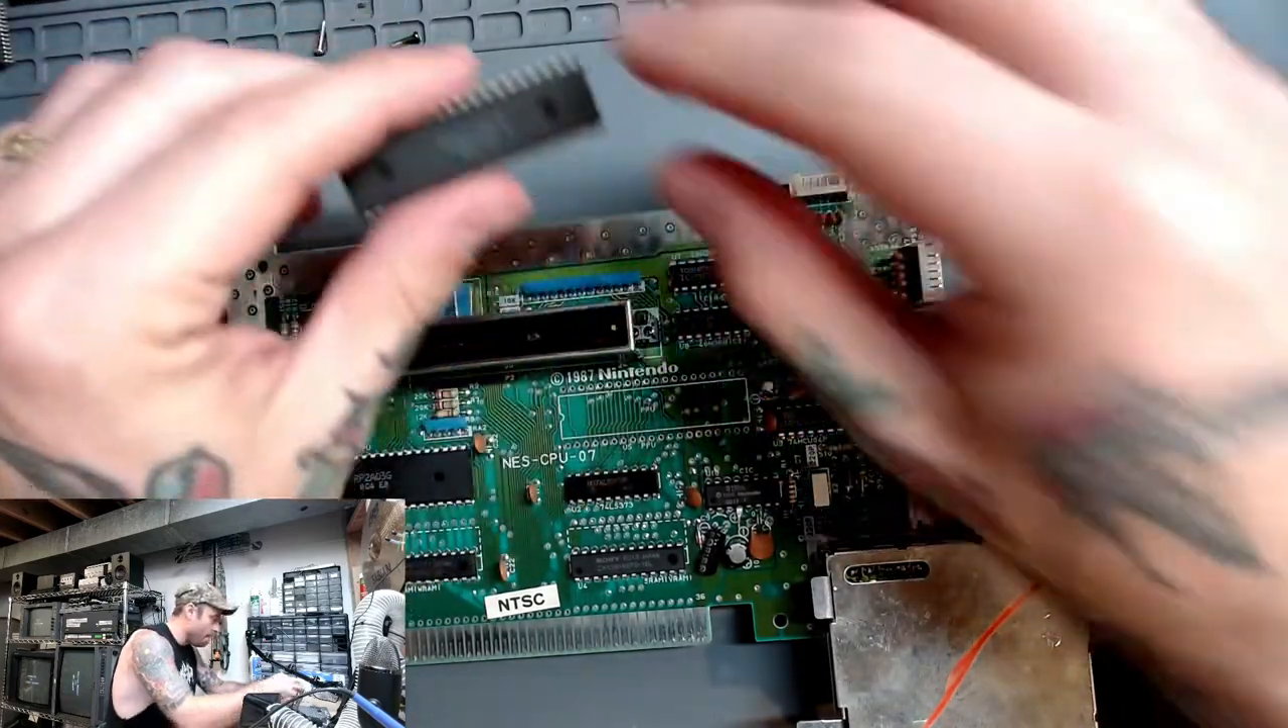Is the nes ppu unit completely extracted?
Yes.